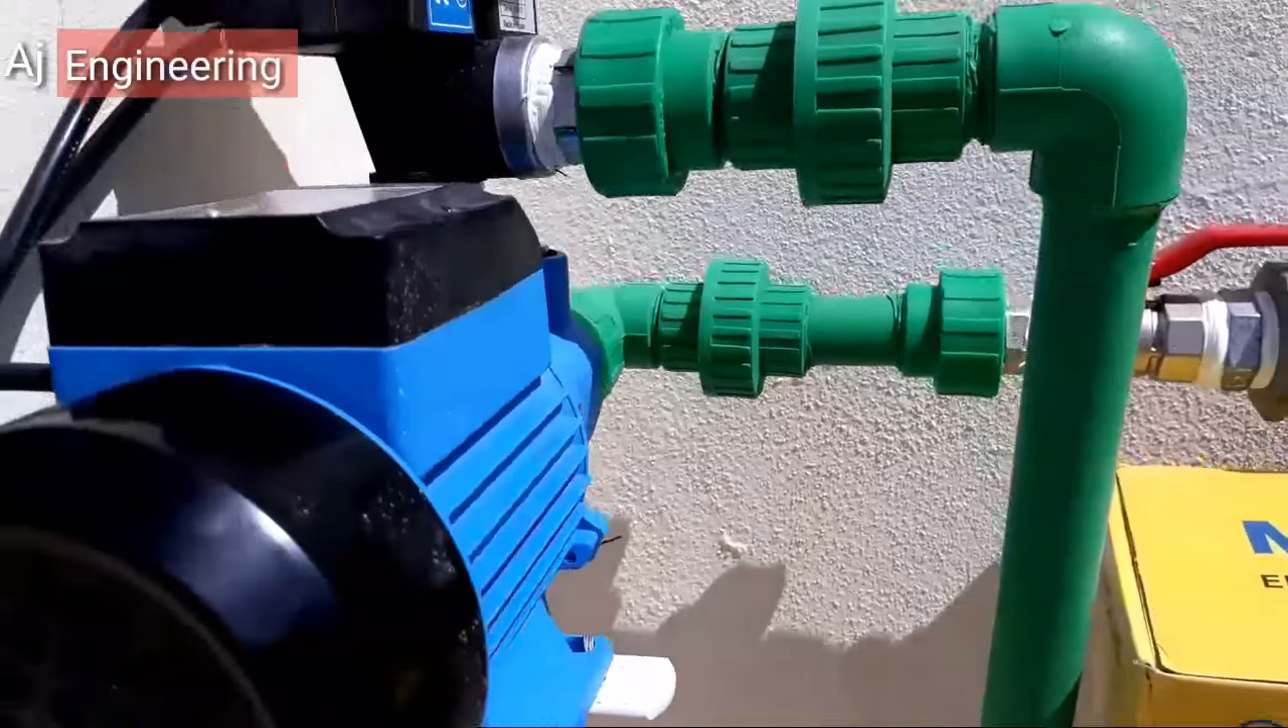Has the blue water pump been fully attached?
Yes.